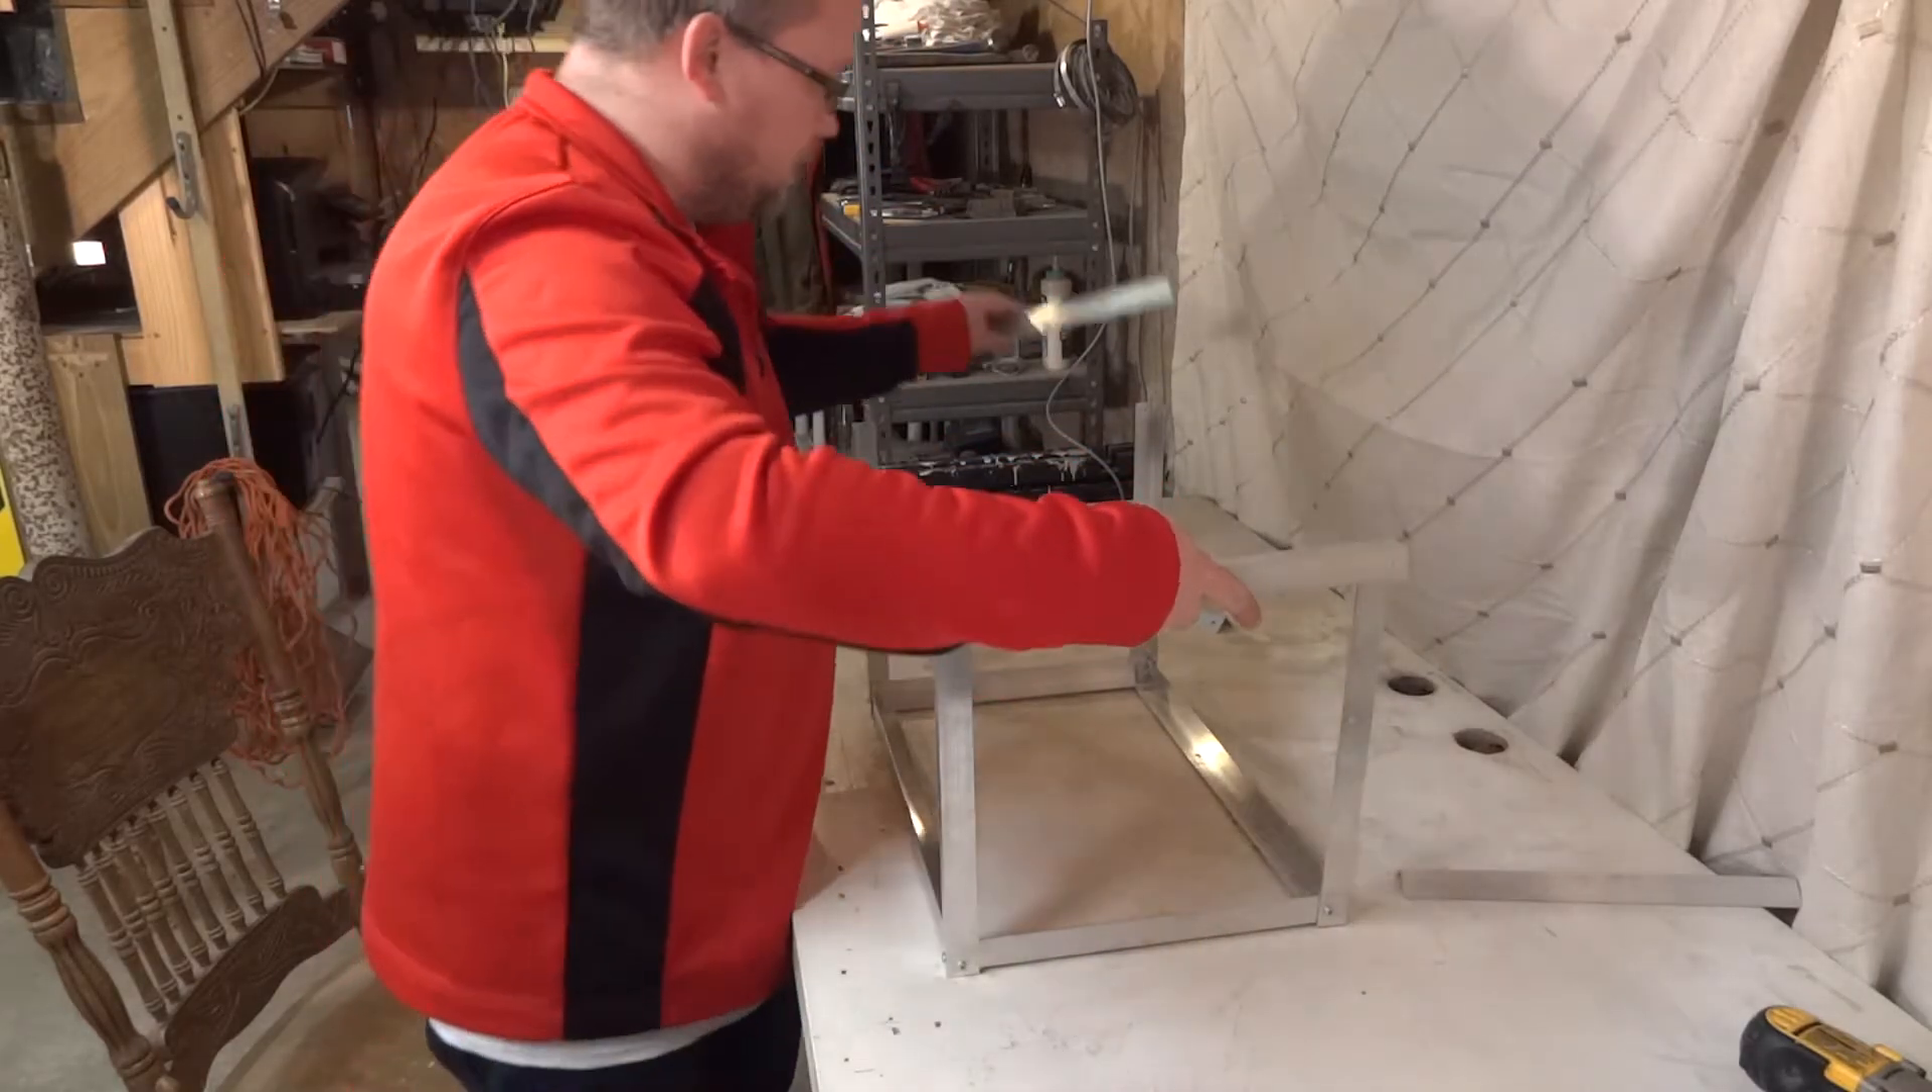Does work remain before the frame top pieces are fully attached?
Yes.